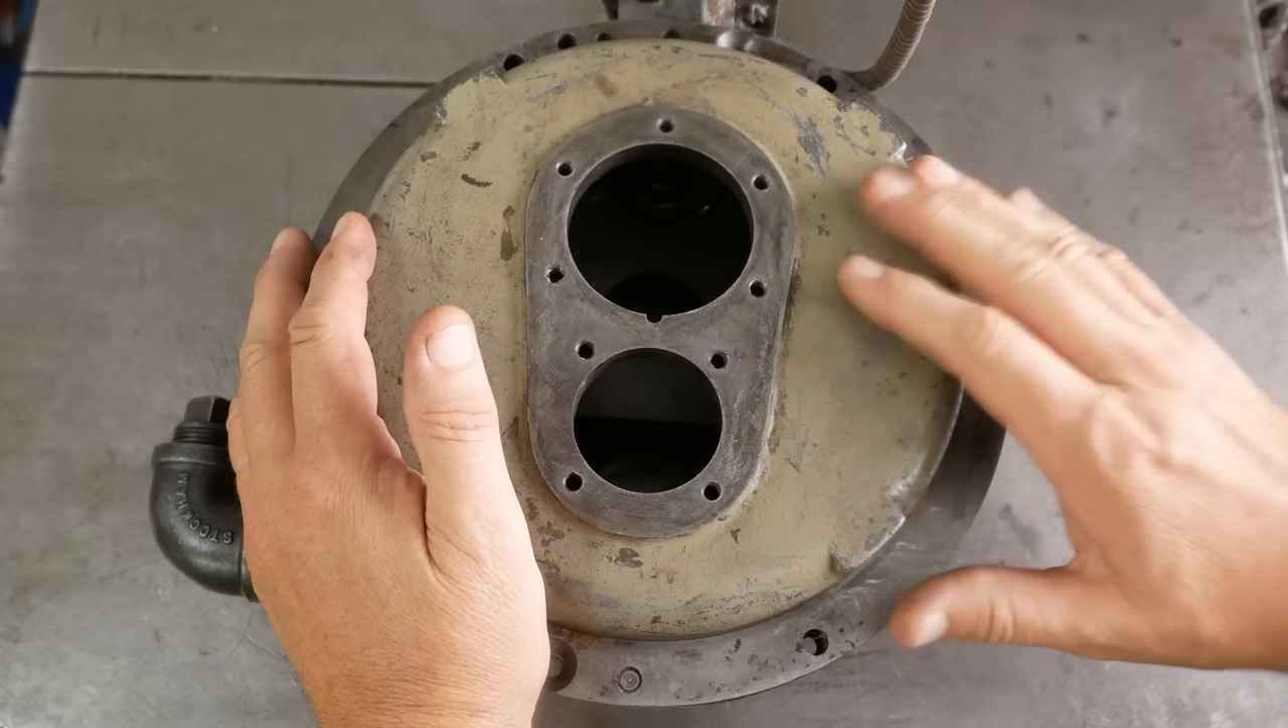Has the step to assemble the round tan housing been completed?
No.